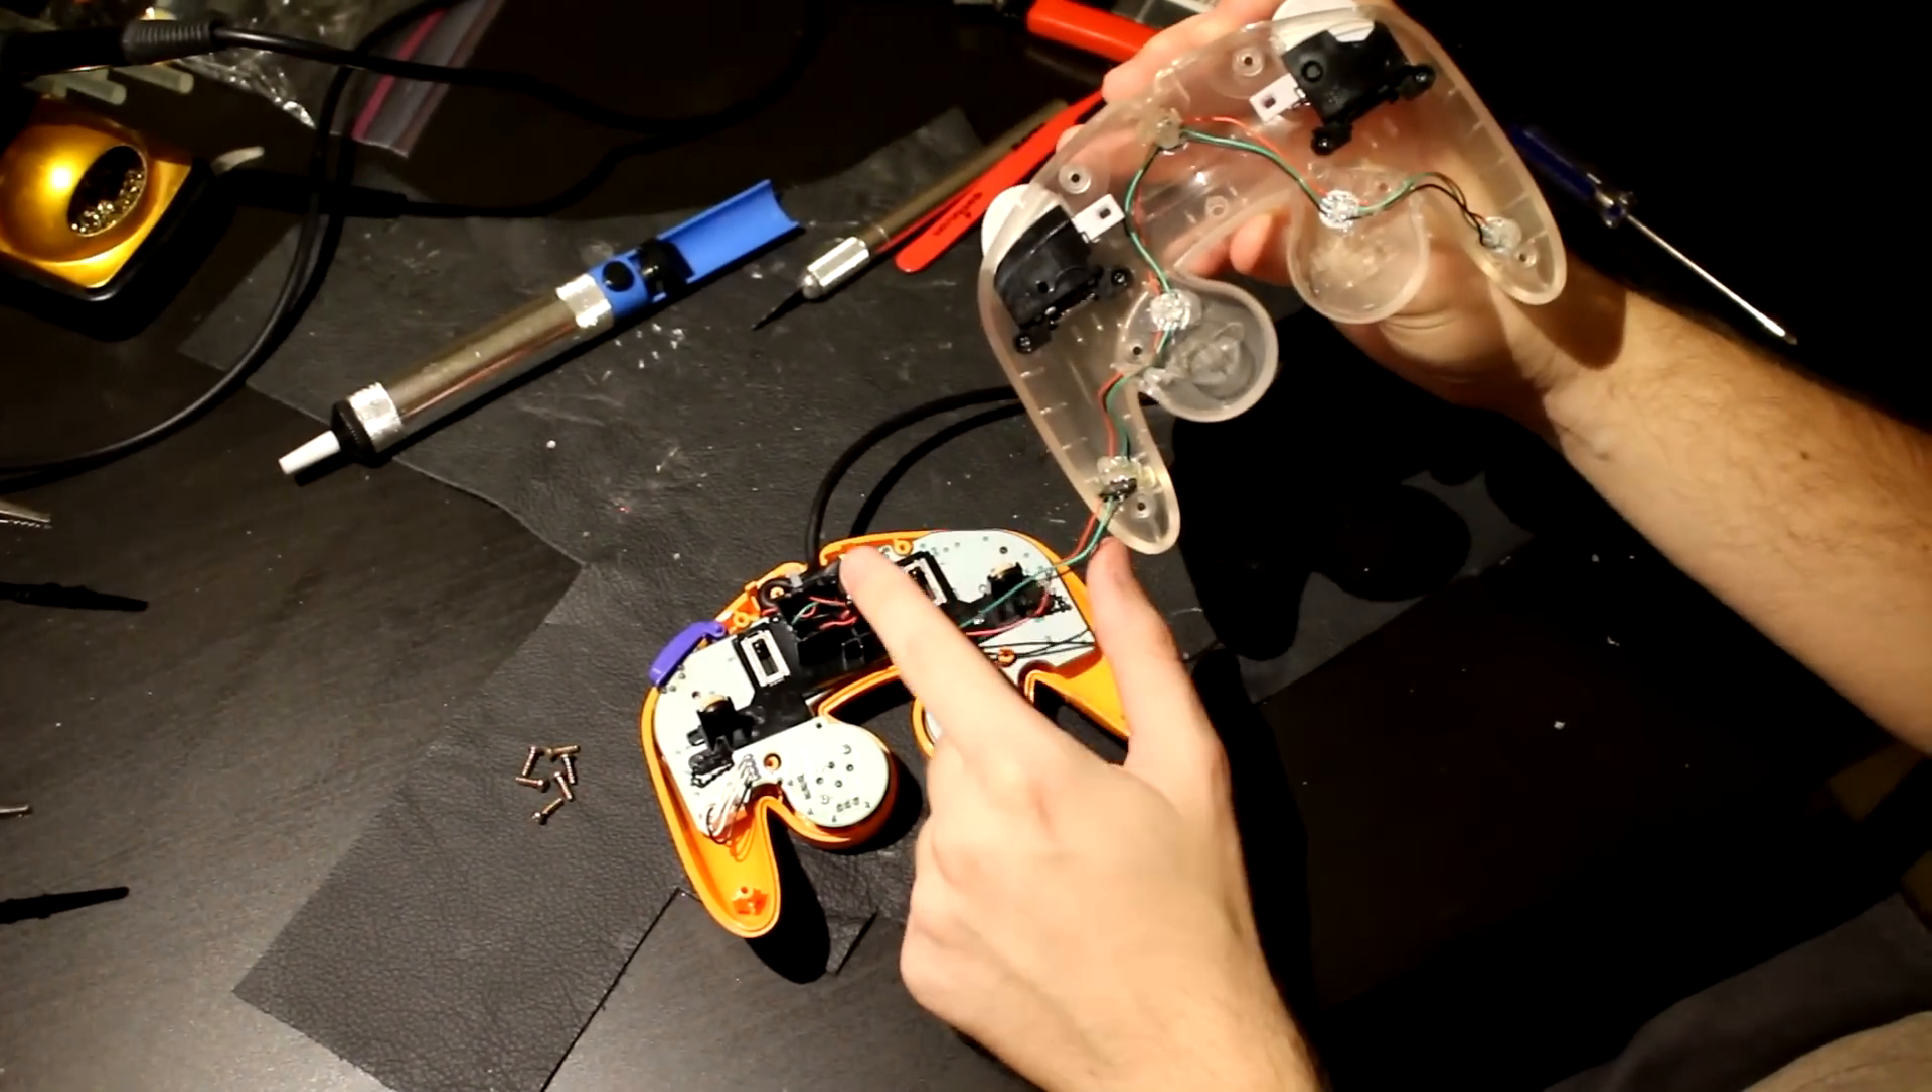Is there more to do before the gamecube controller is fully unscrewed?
No.